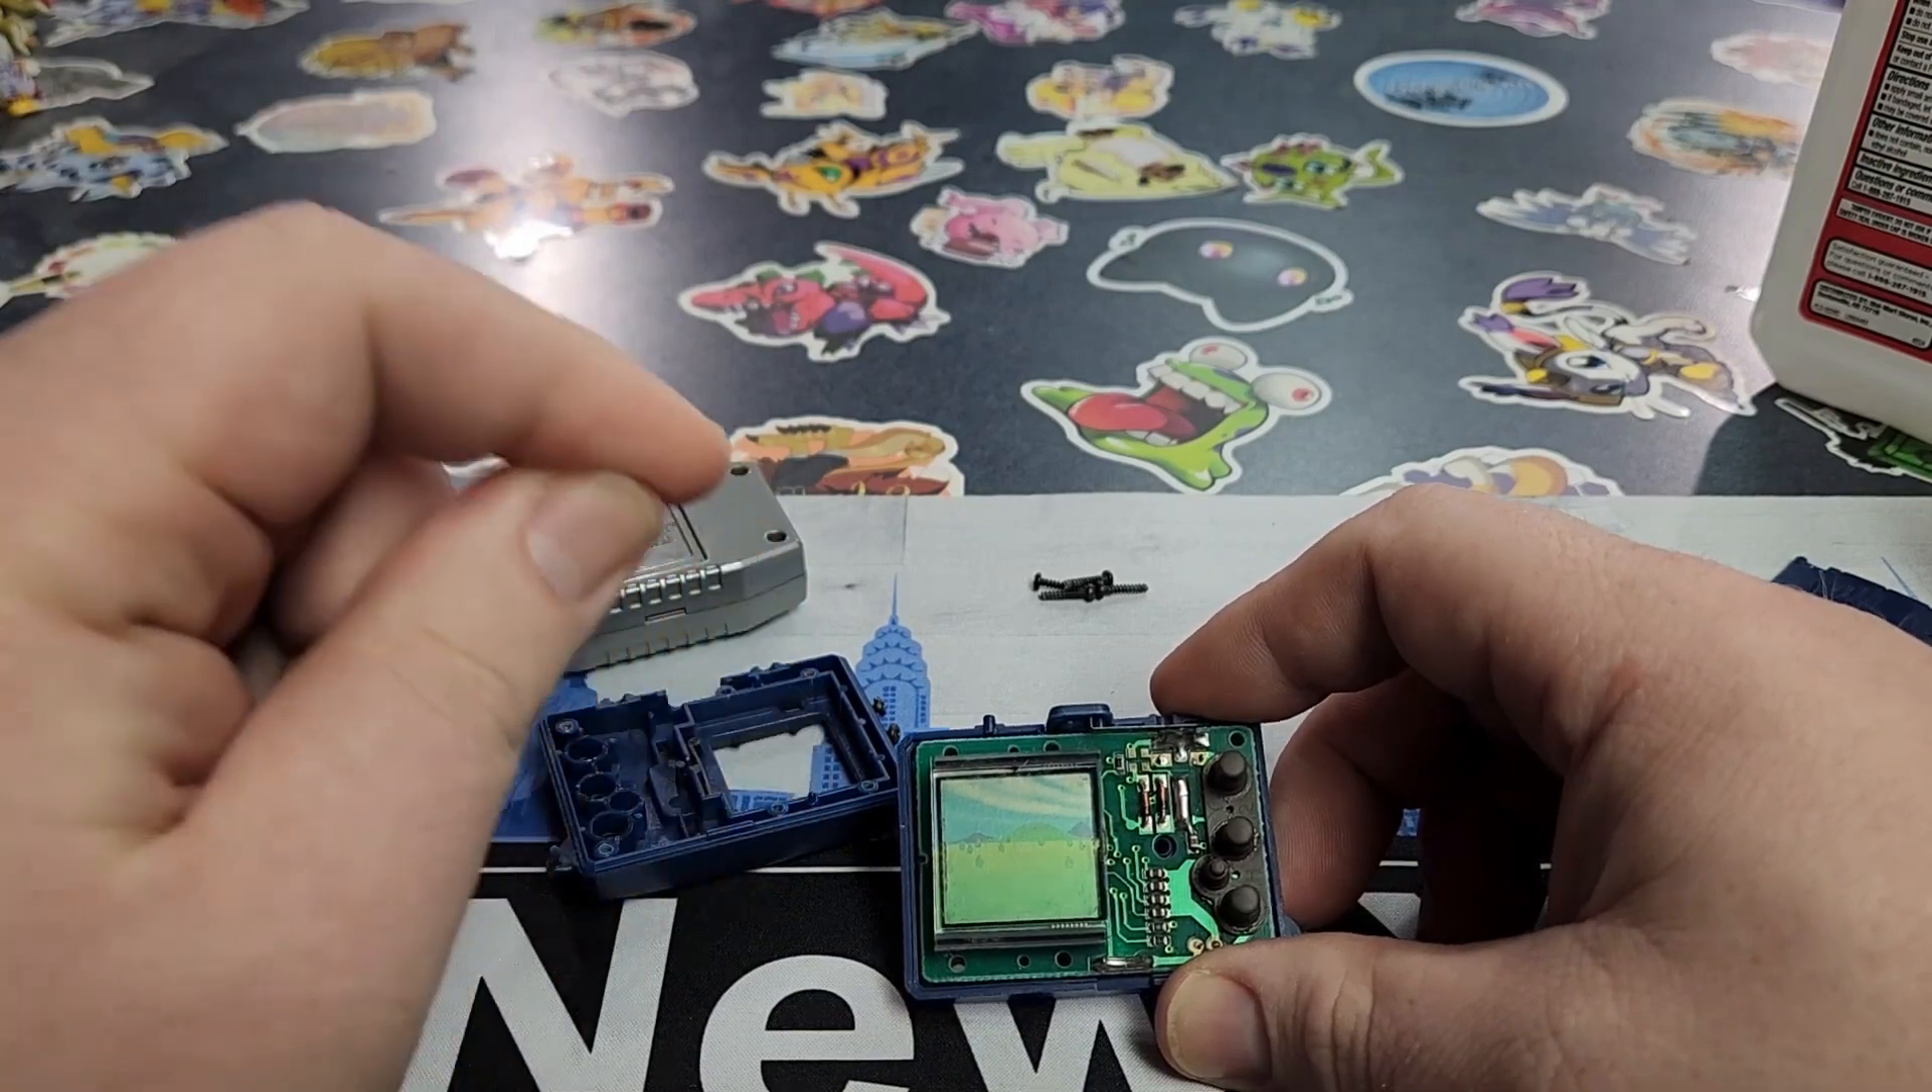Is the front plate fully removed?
Yes.